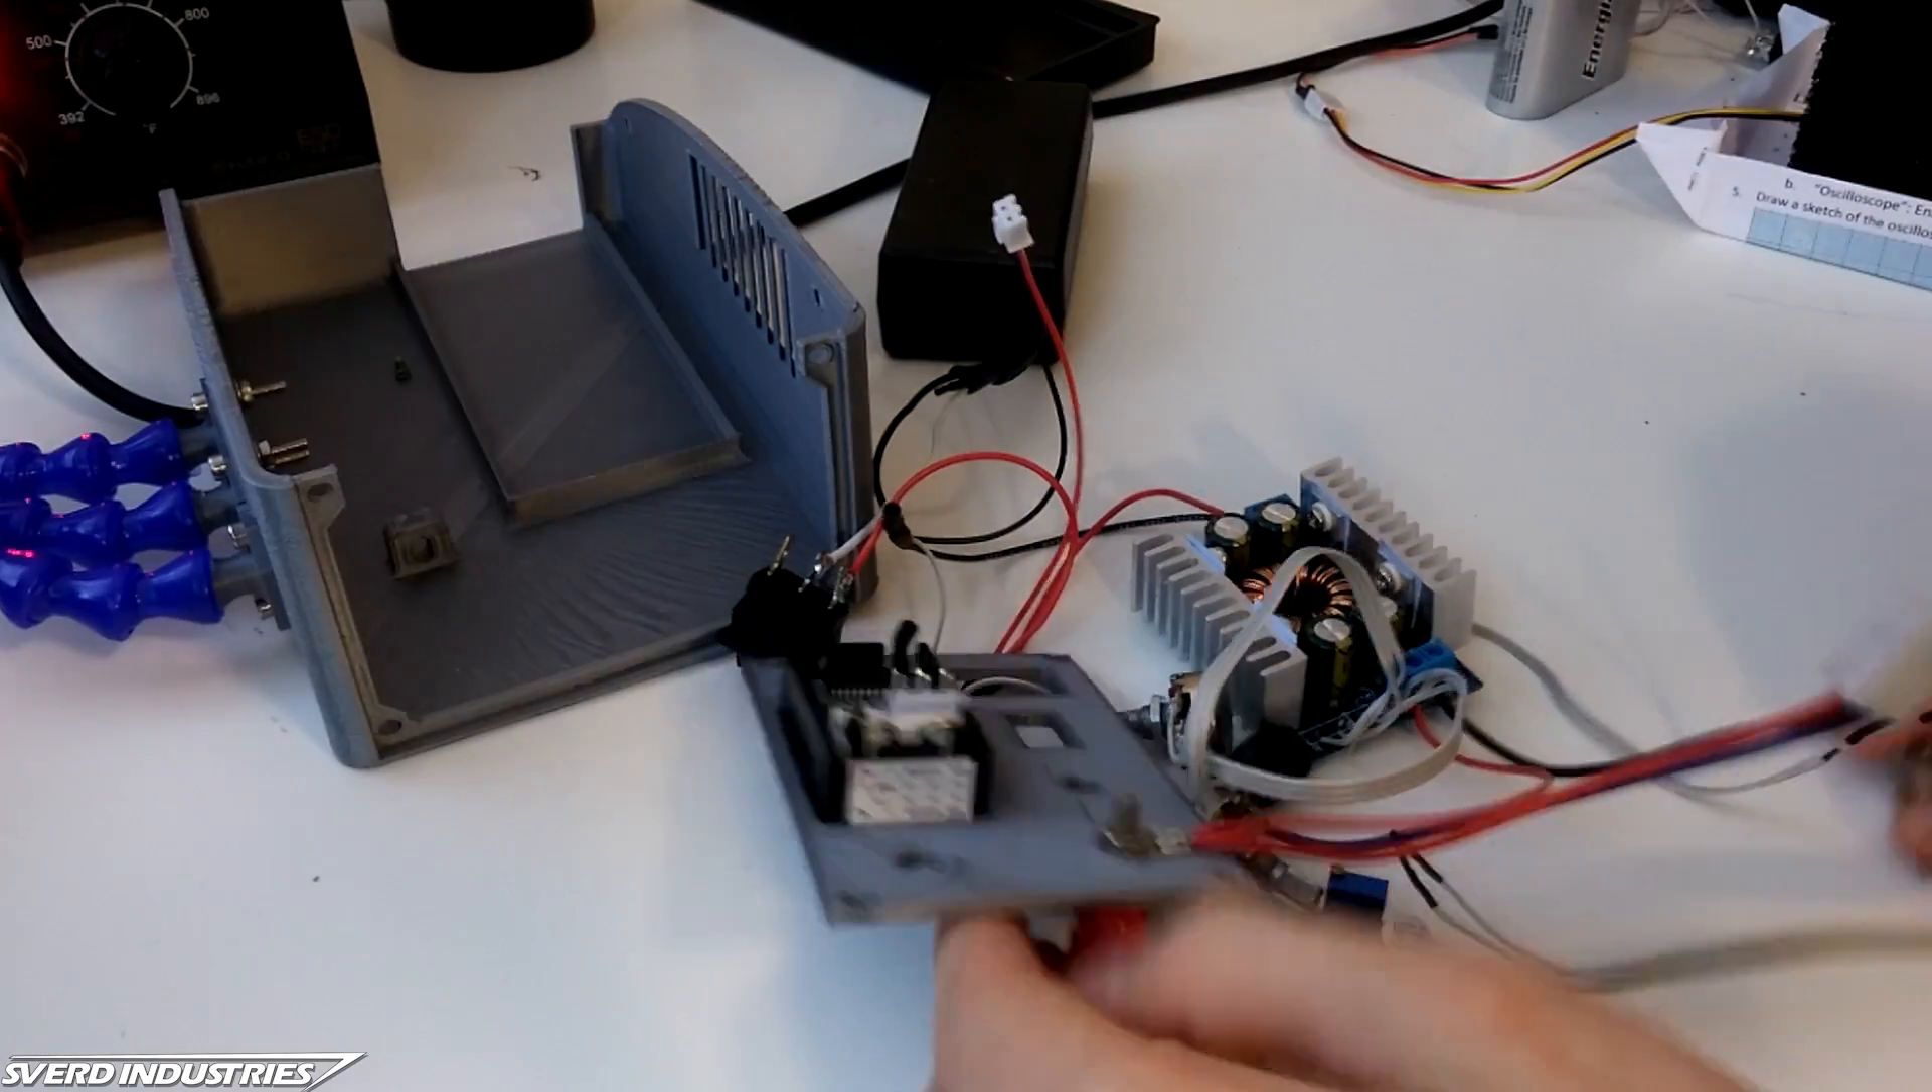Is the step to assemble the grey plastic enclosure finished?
No.